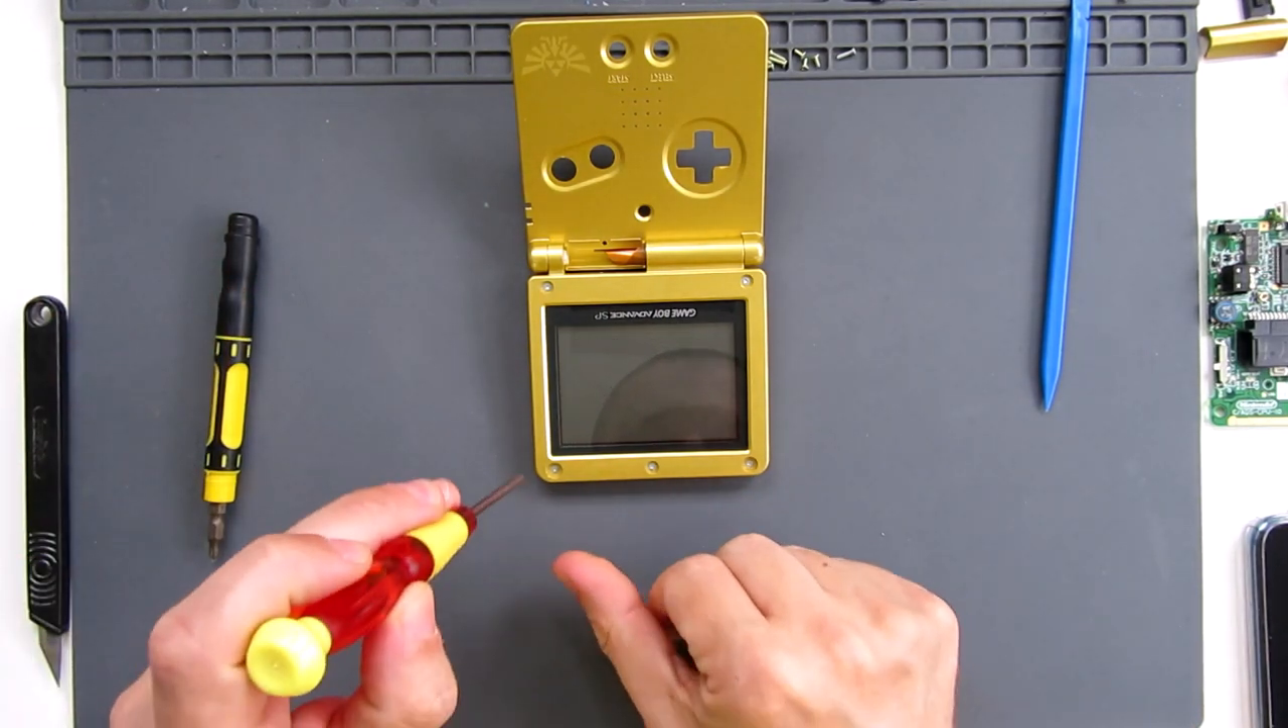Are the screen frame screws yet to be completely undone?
Yes.